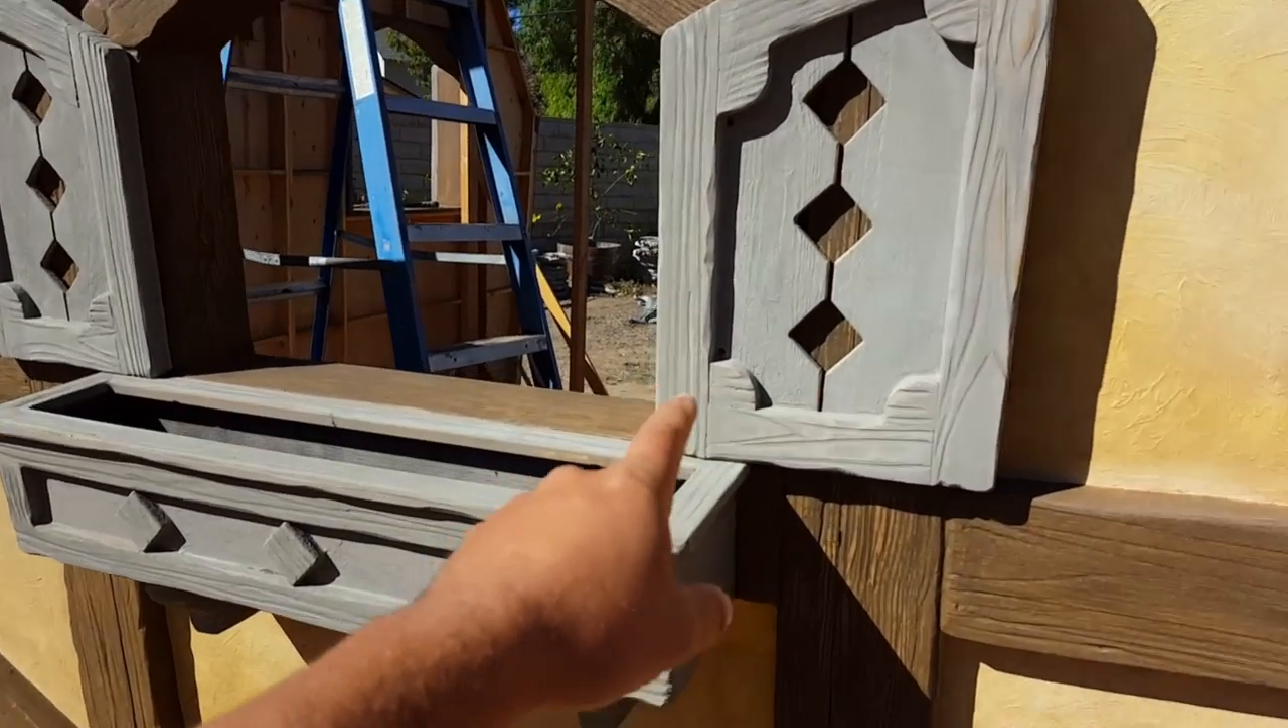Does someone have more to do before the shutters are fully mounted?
No.